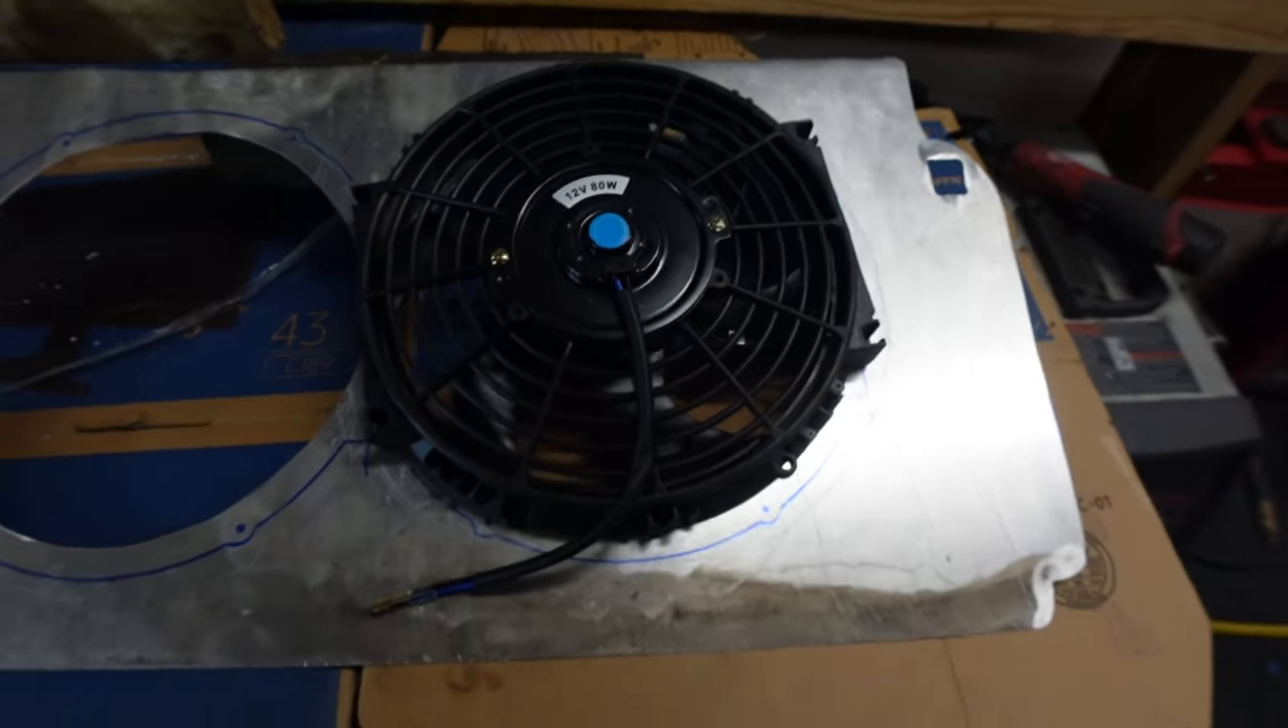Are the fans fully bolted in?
No.